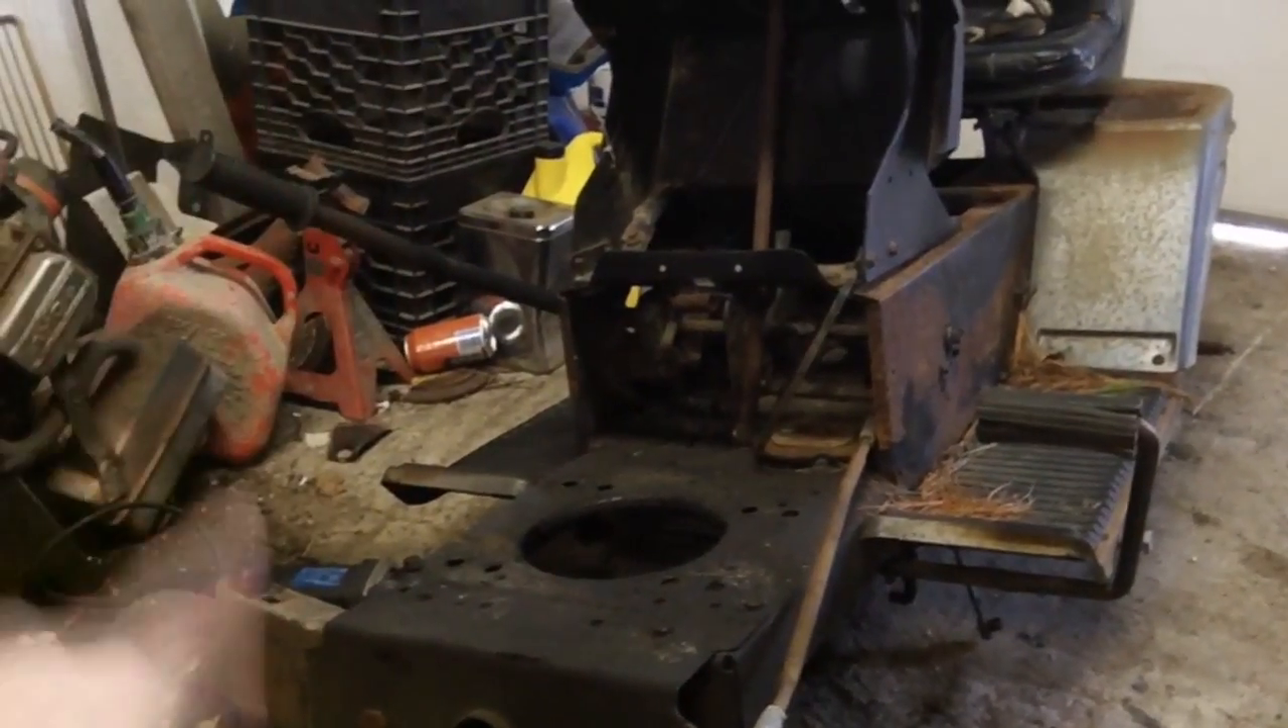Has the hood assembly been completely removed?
Yes.